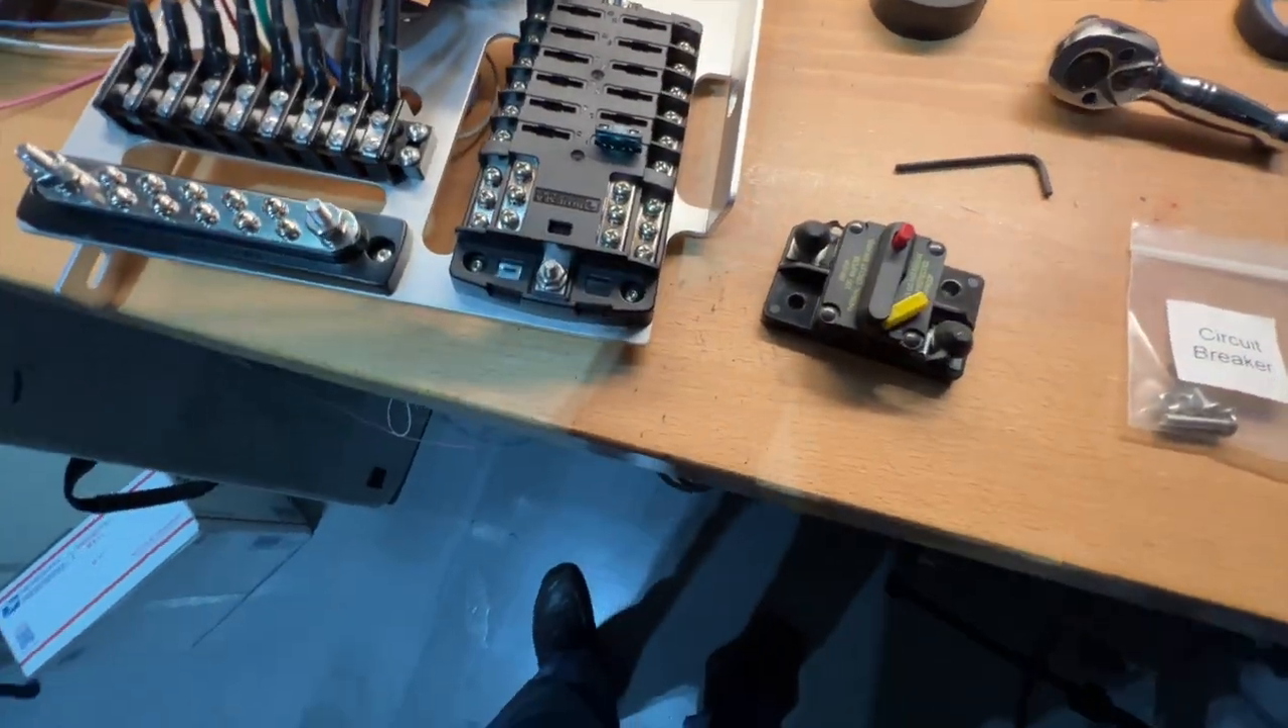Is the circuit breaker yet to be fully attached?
Yes.